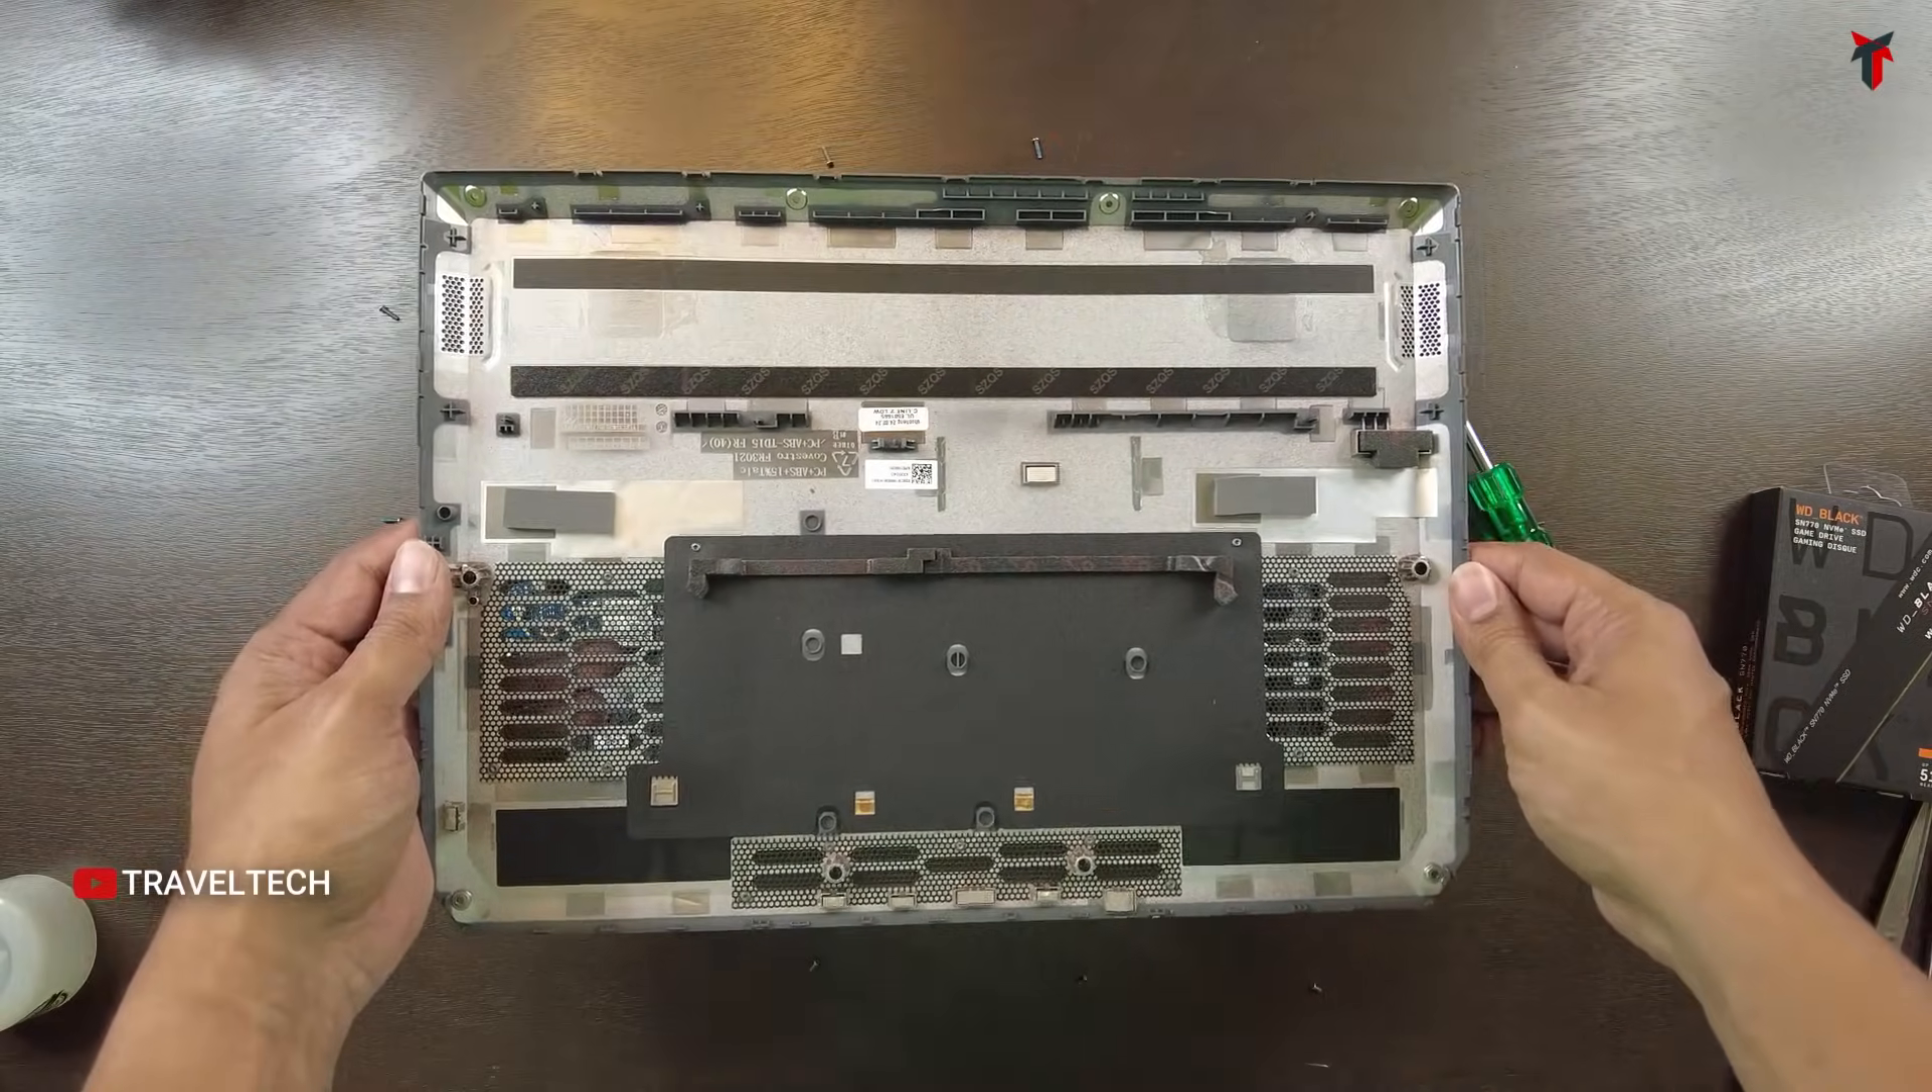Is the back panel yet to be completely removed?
No.